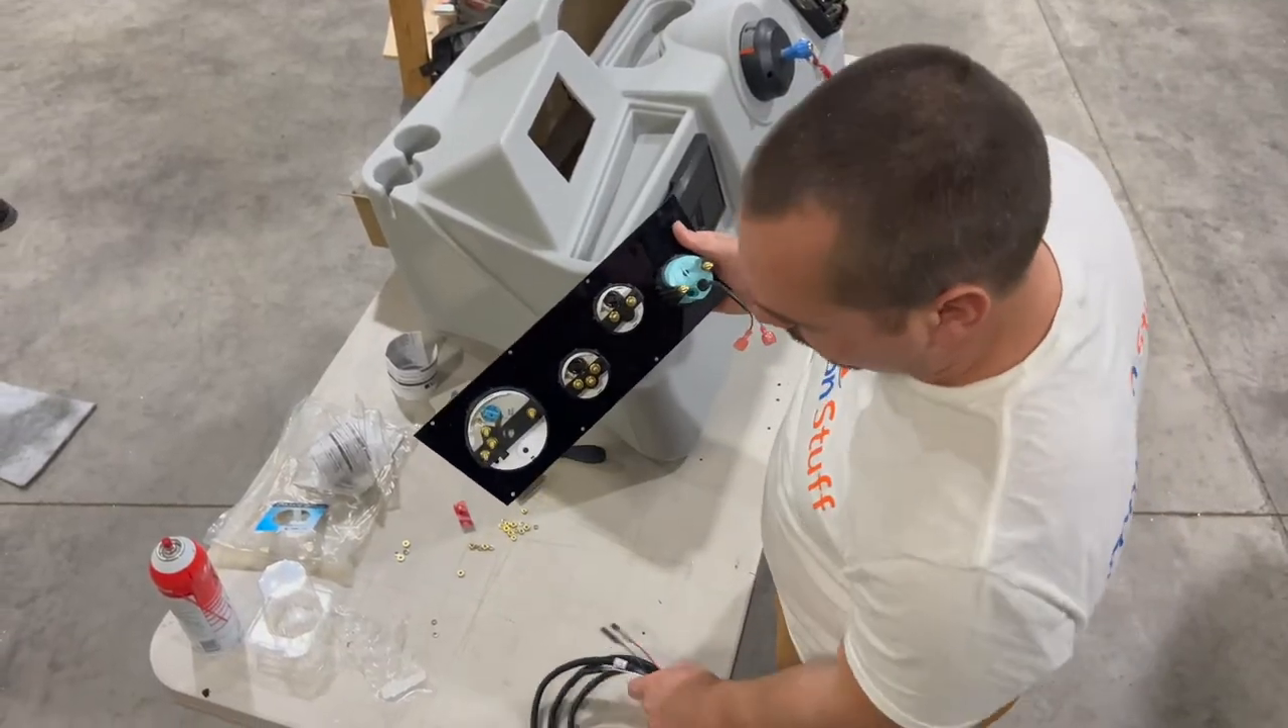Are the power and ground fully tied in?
No.